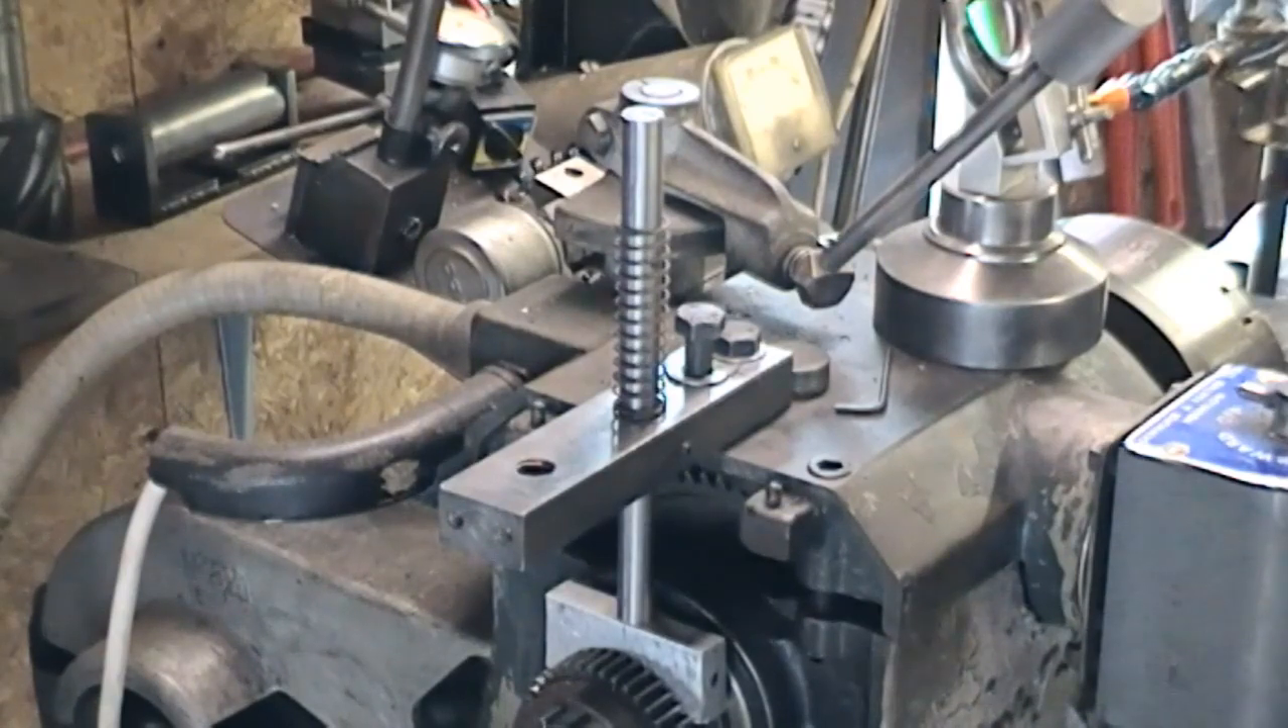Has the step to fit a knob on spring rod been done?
No.